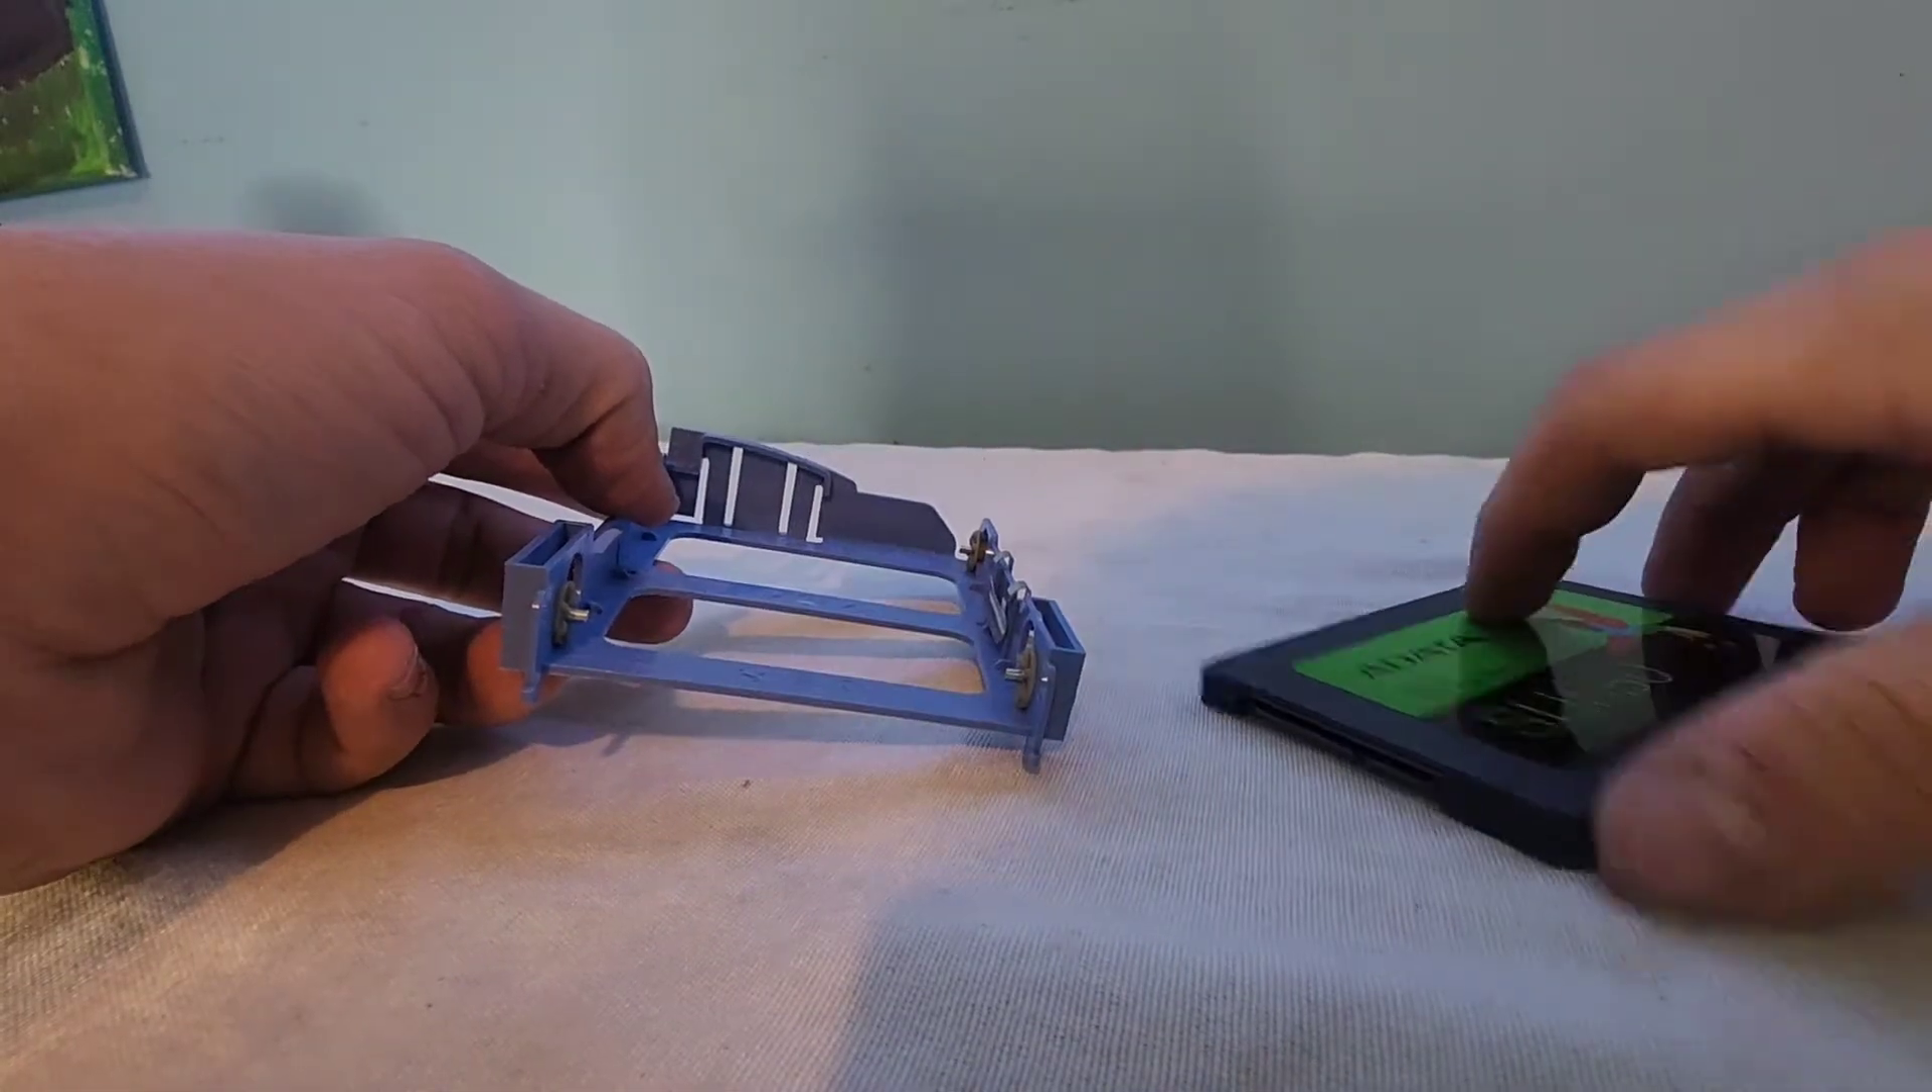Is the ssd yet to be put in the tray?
Yes.